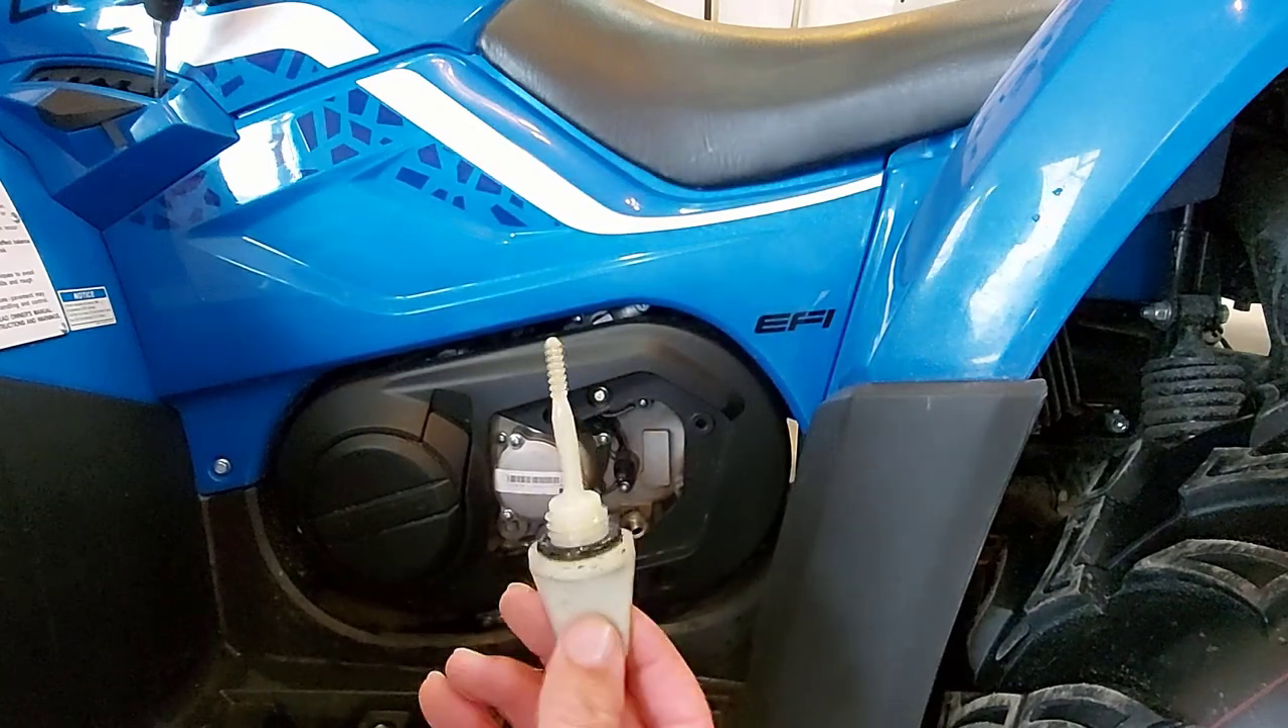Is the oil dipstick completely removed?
Yes.